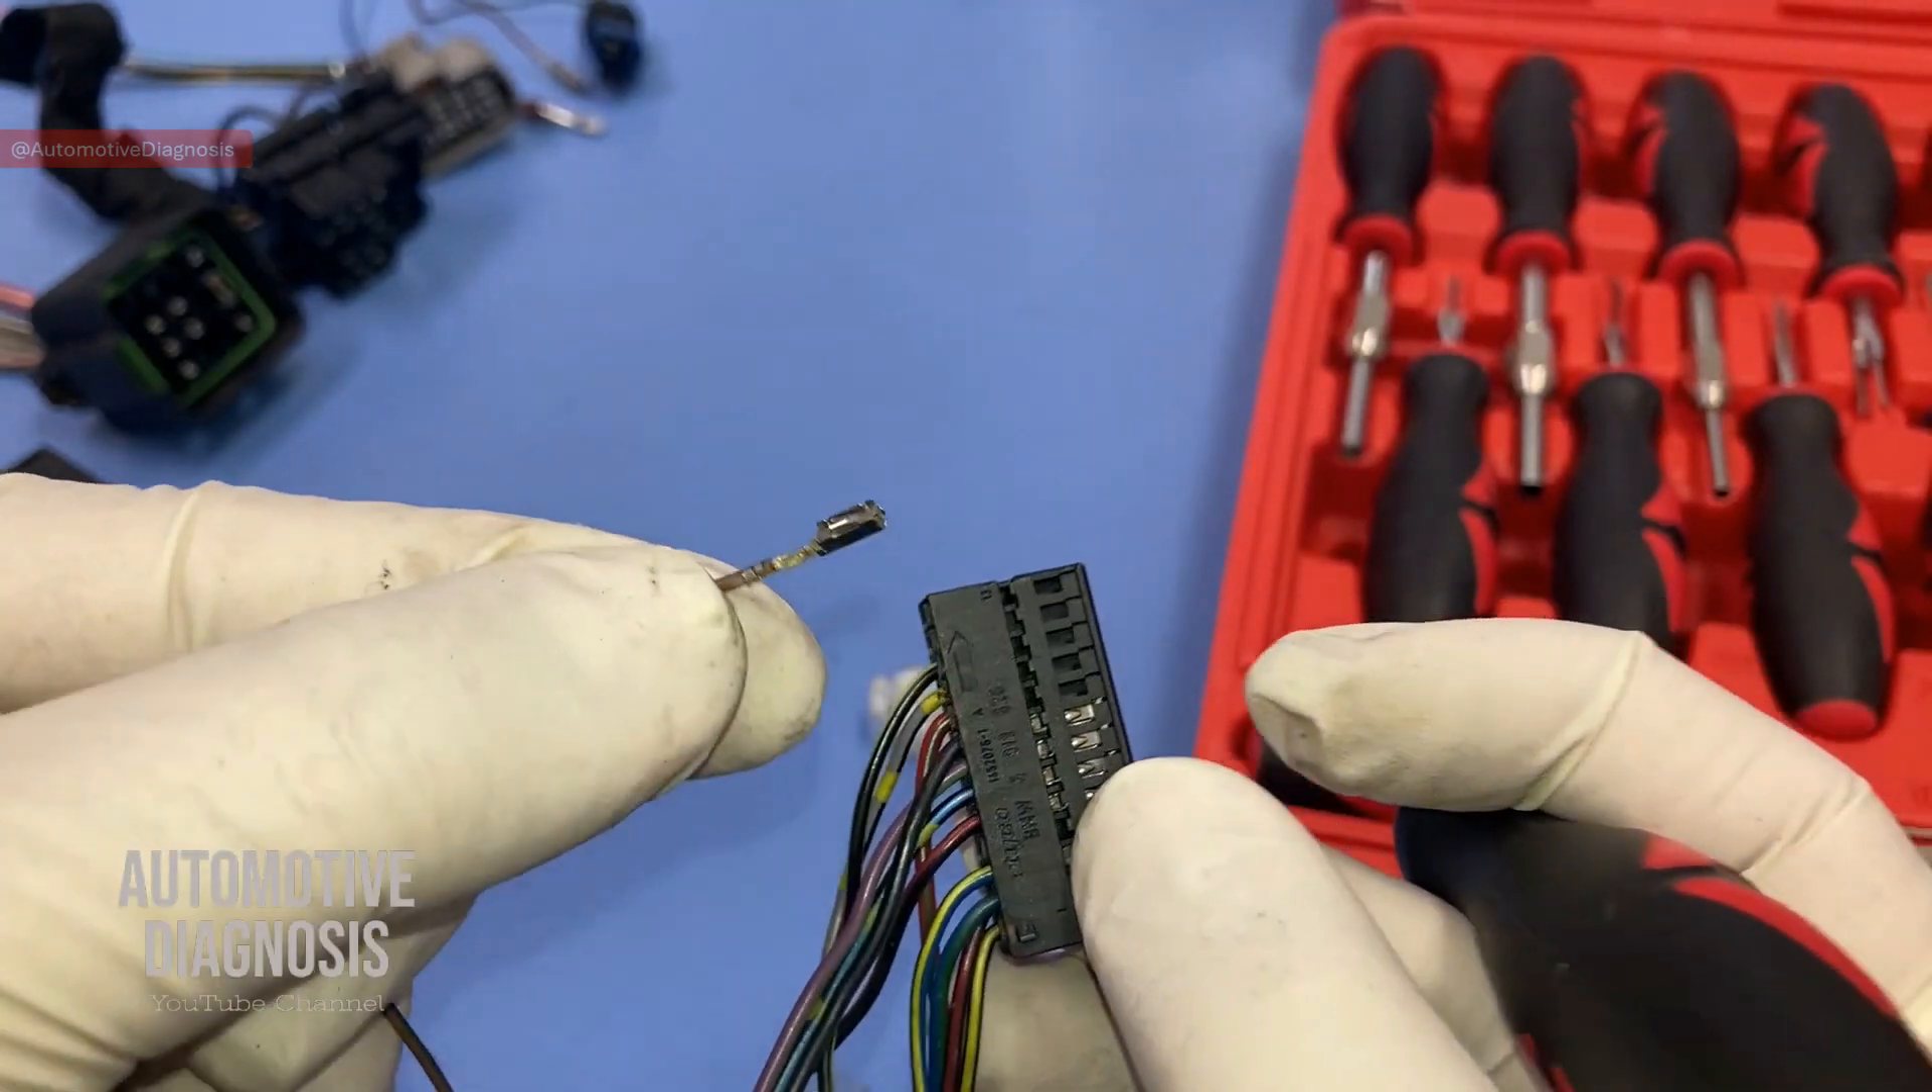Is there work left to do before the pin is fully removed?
No.